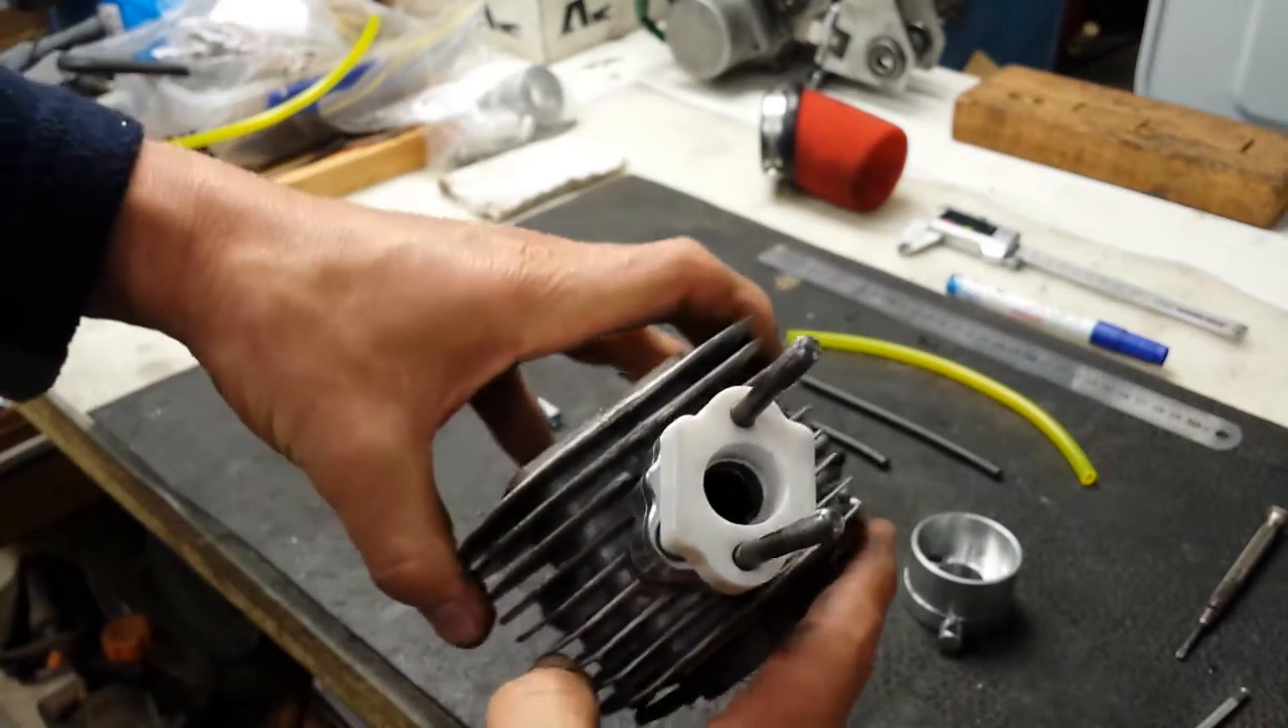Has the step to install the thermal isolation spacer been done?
Yes.